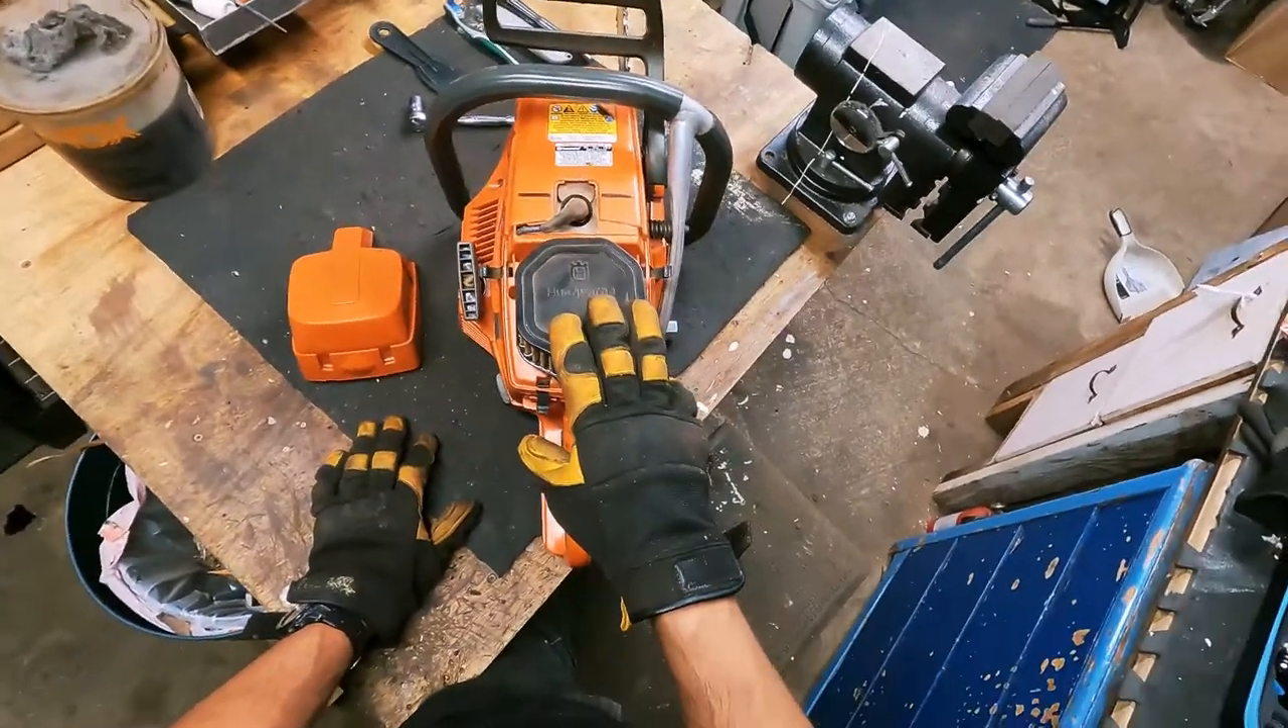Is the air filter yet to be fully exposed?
No.